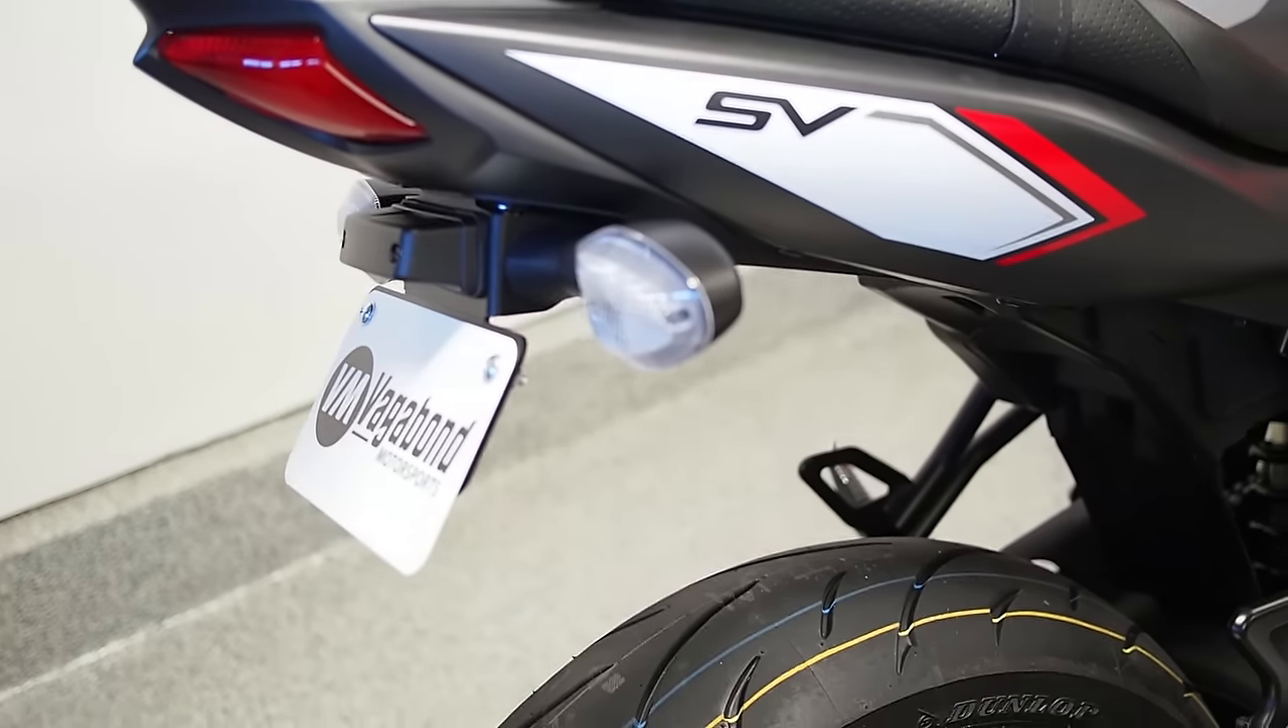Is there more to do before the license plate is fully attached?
No.